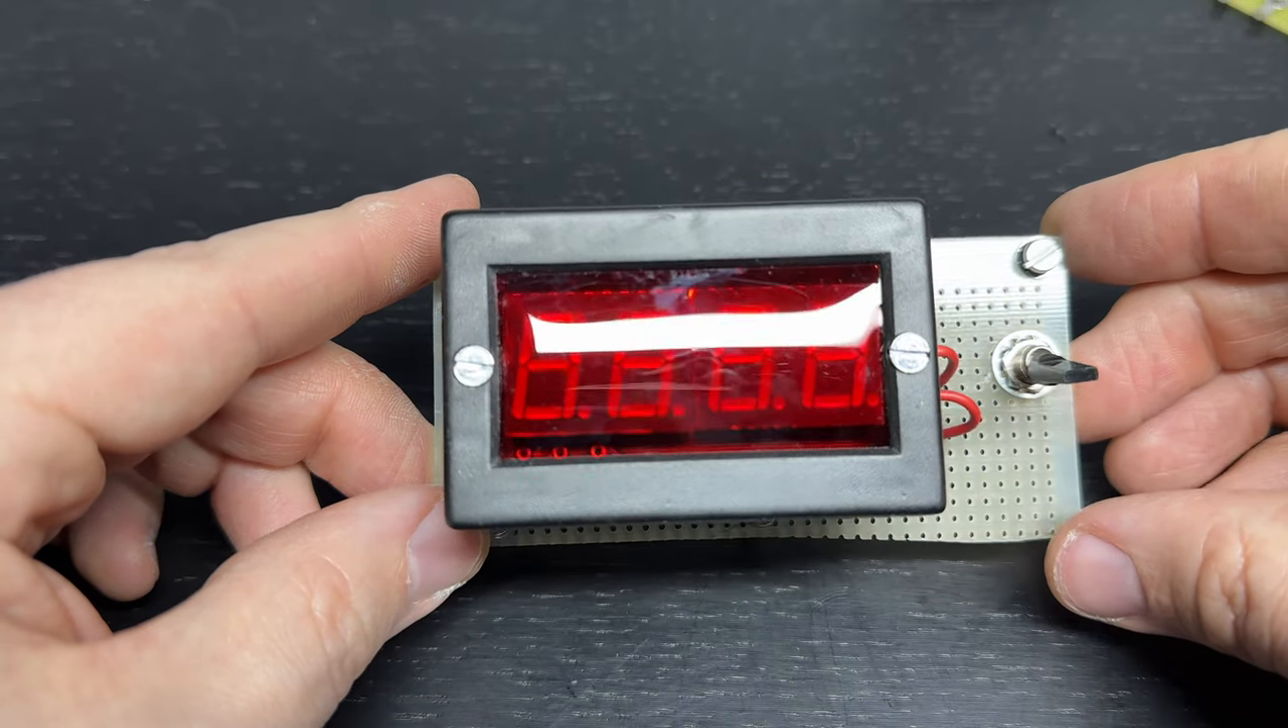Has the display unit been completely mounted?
Yes.